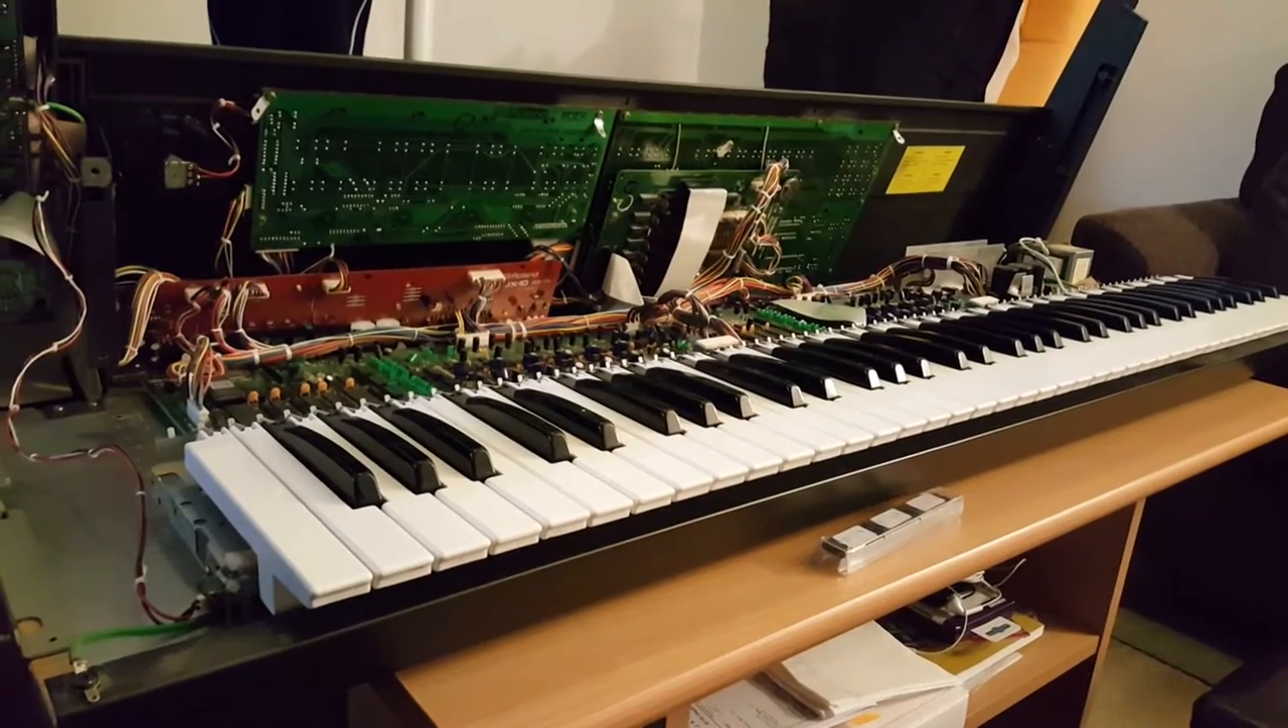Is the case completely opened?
Yes.